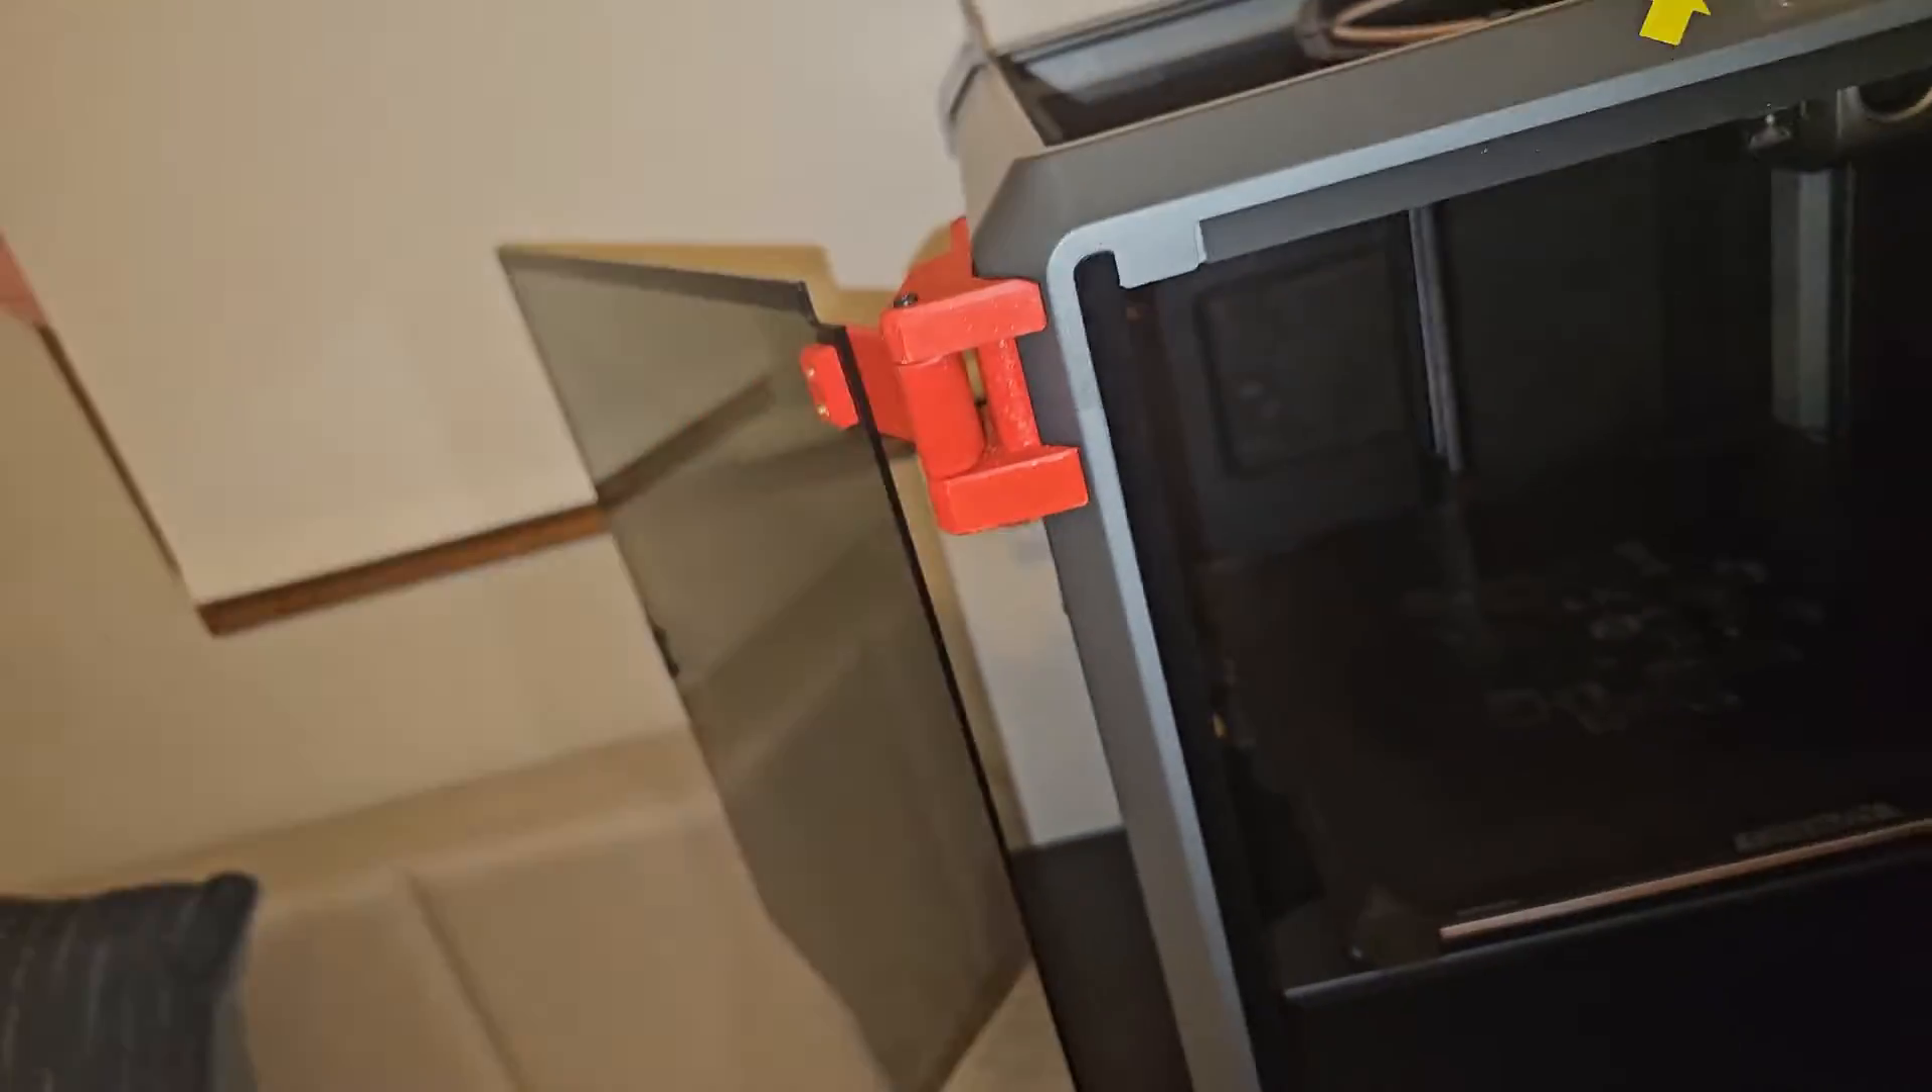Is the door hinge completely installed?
Yes.